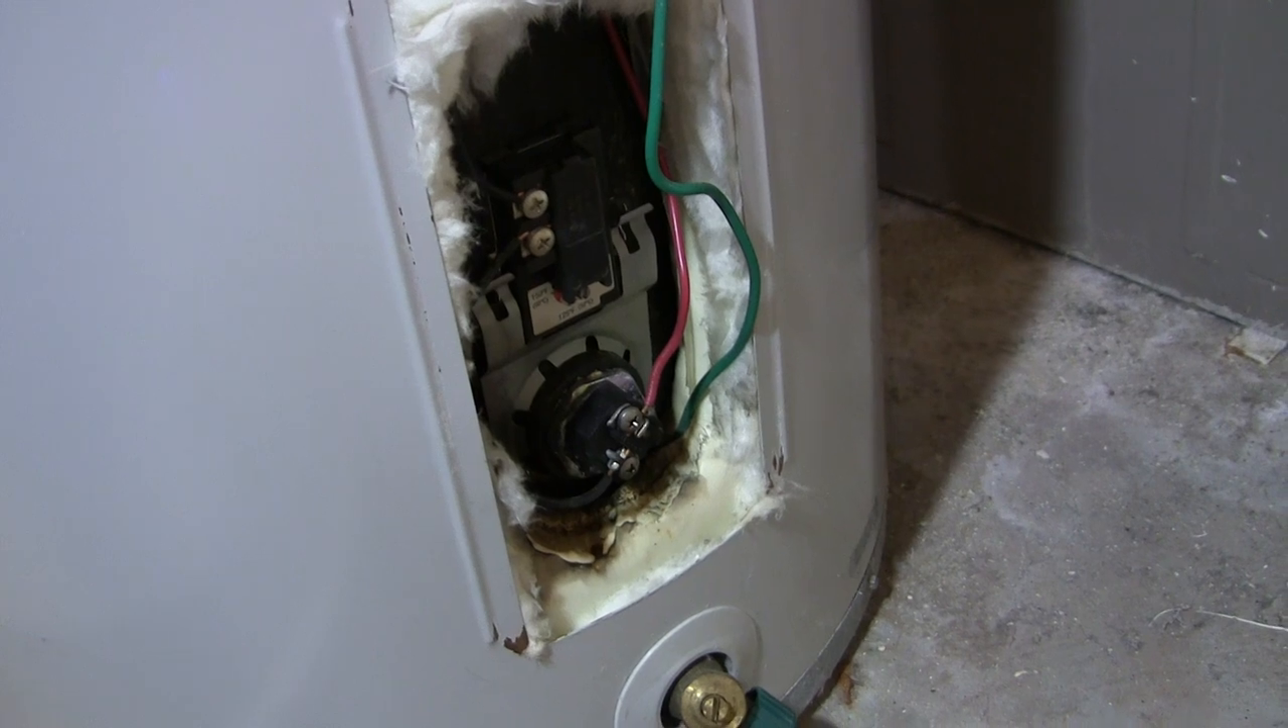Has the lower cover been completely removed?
Yes.